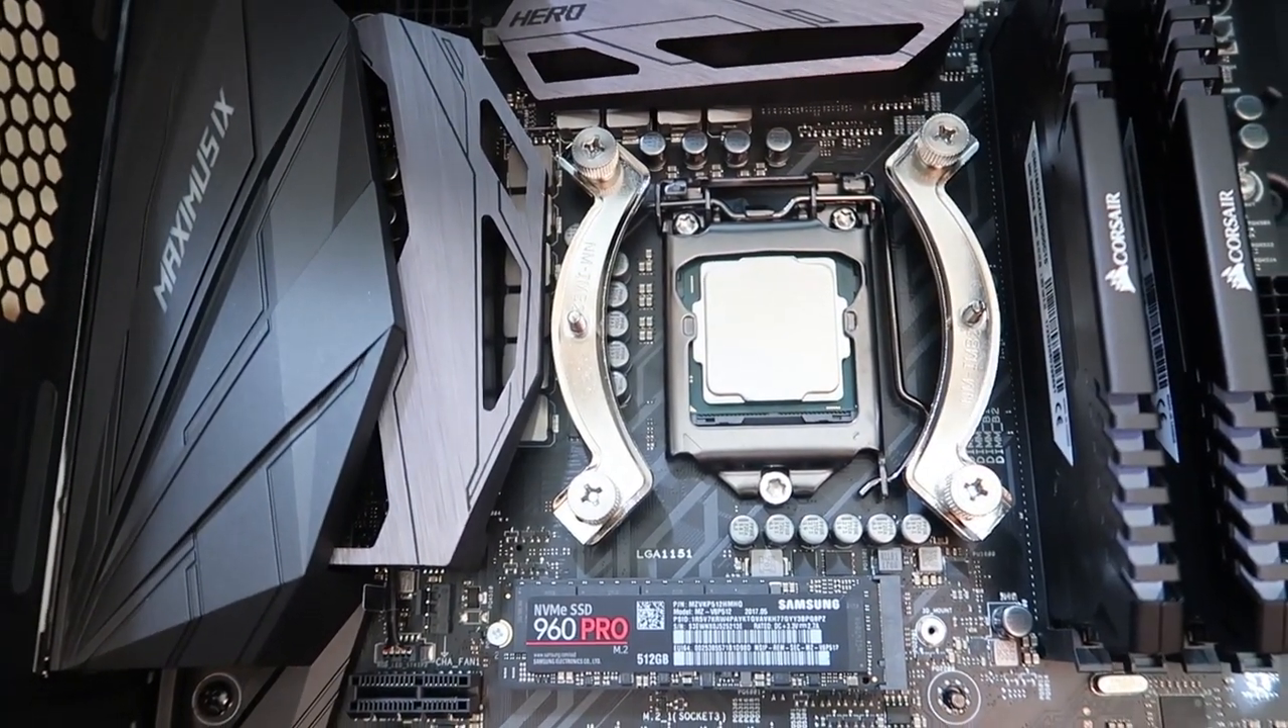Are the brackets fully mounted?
Yes.